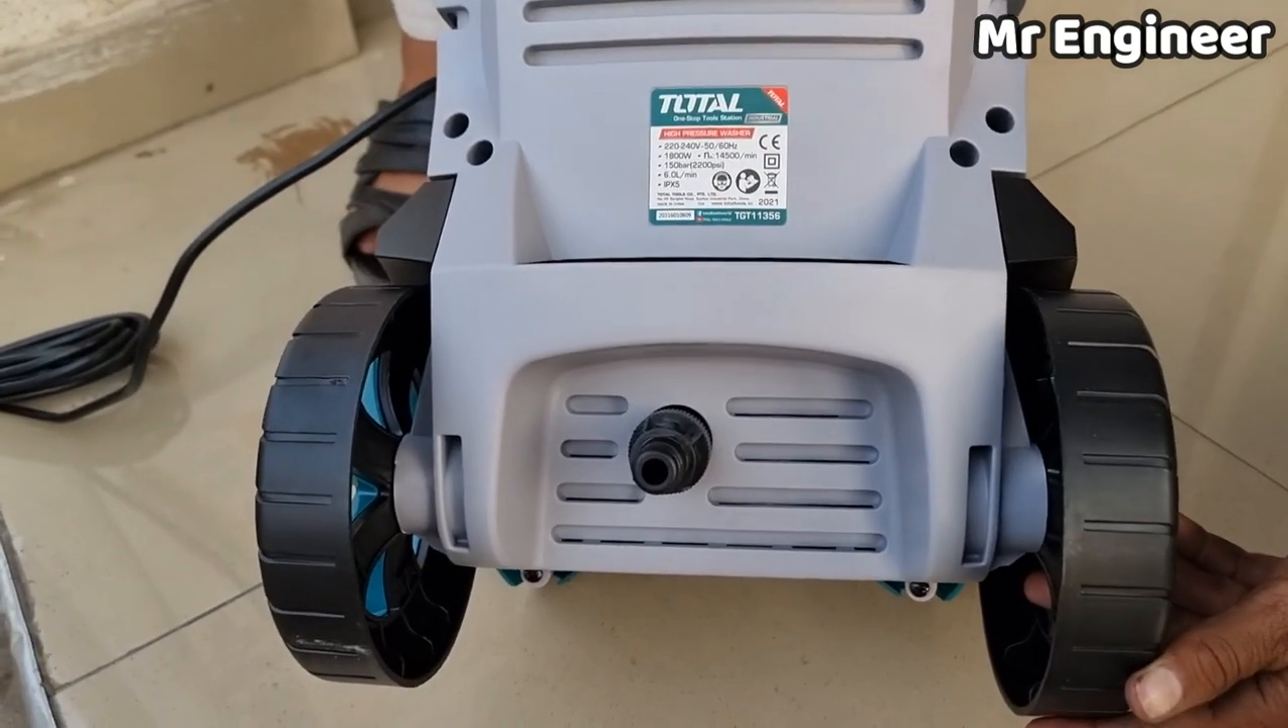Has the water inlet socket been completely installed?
Yes.